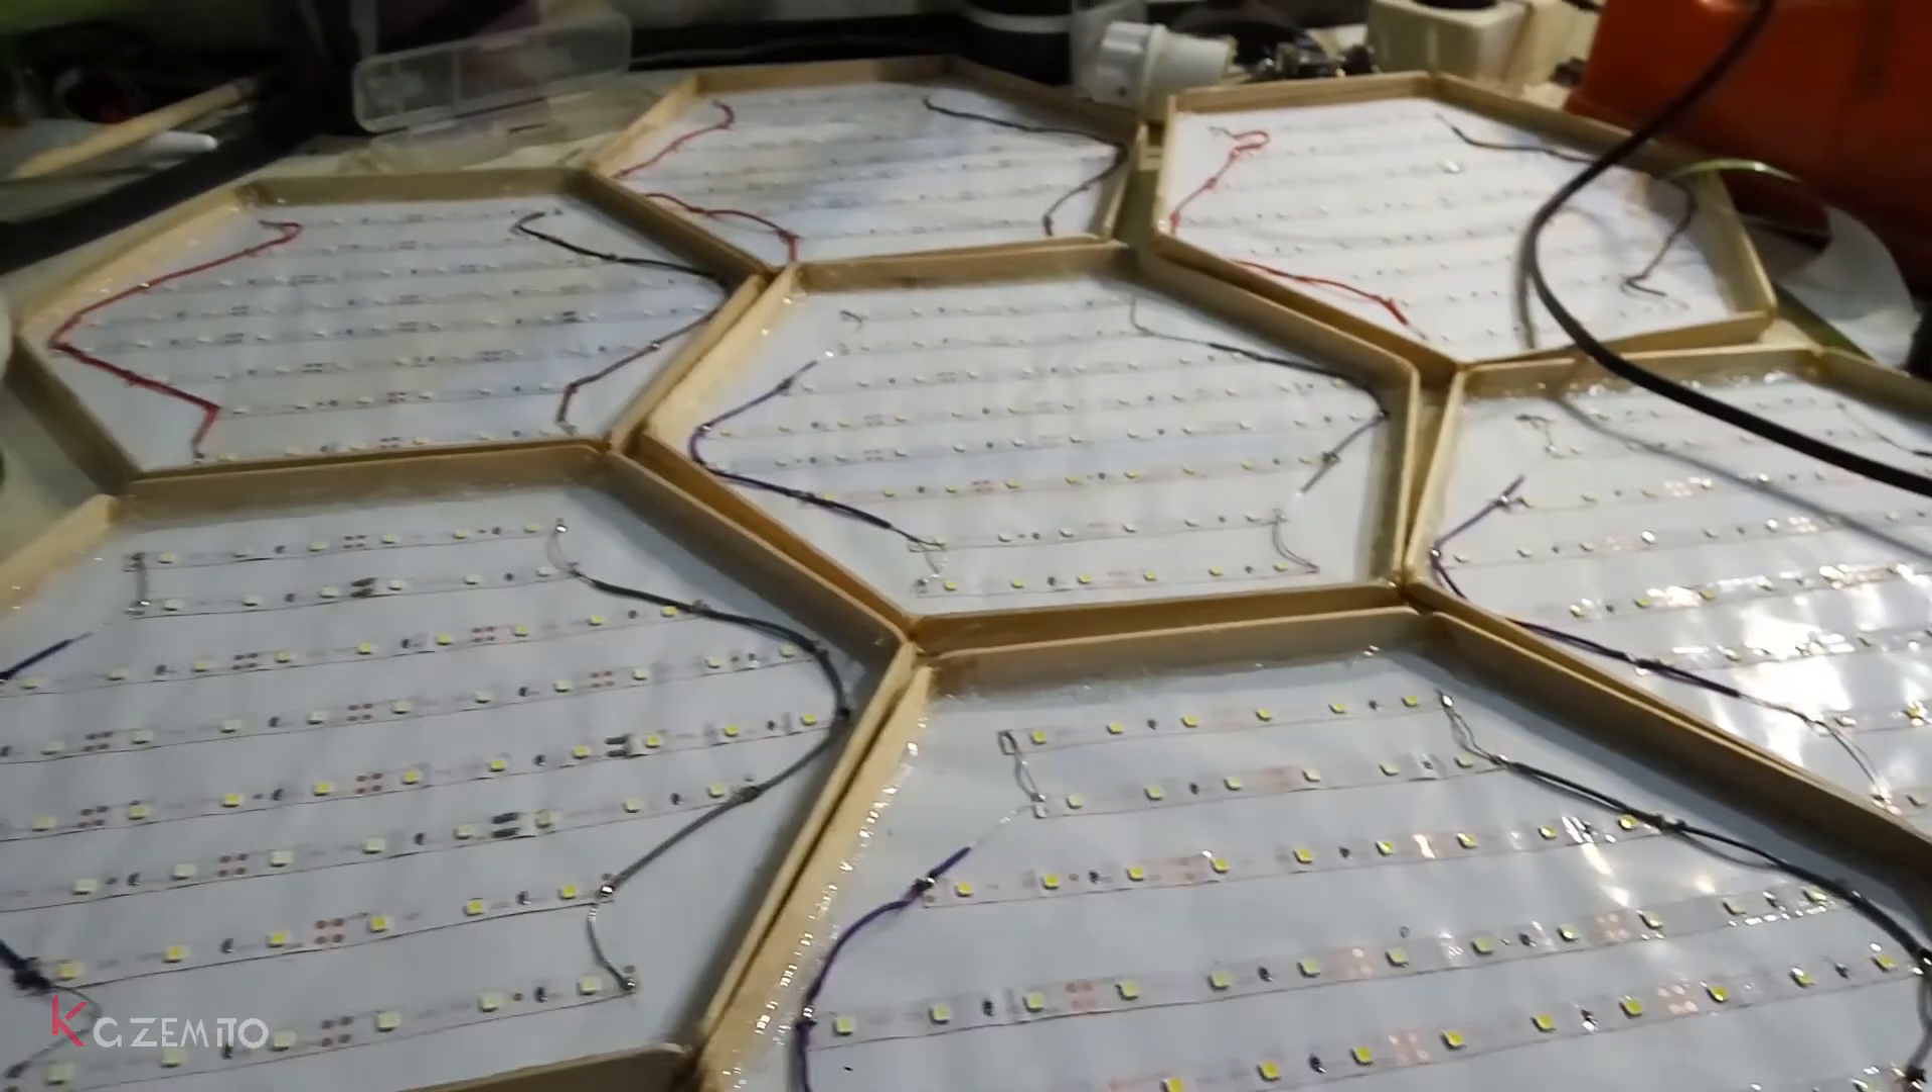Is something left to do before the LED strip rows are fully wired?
No.